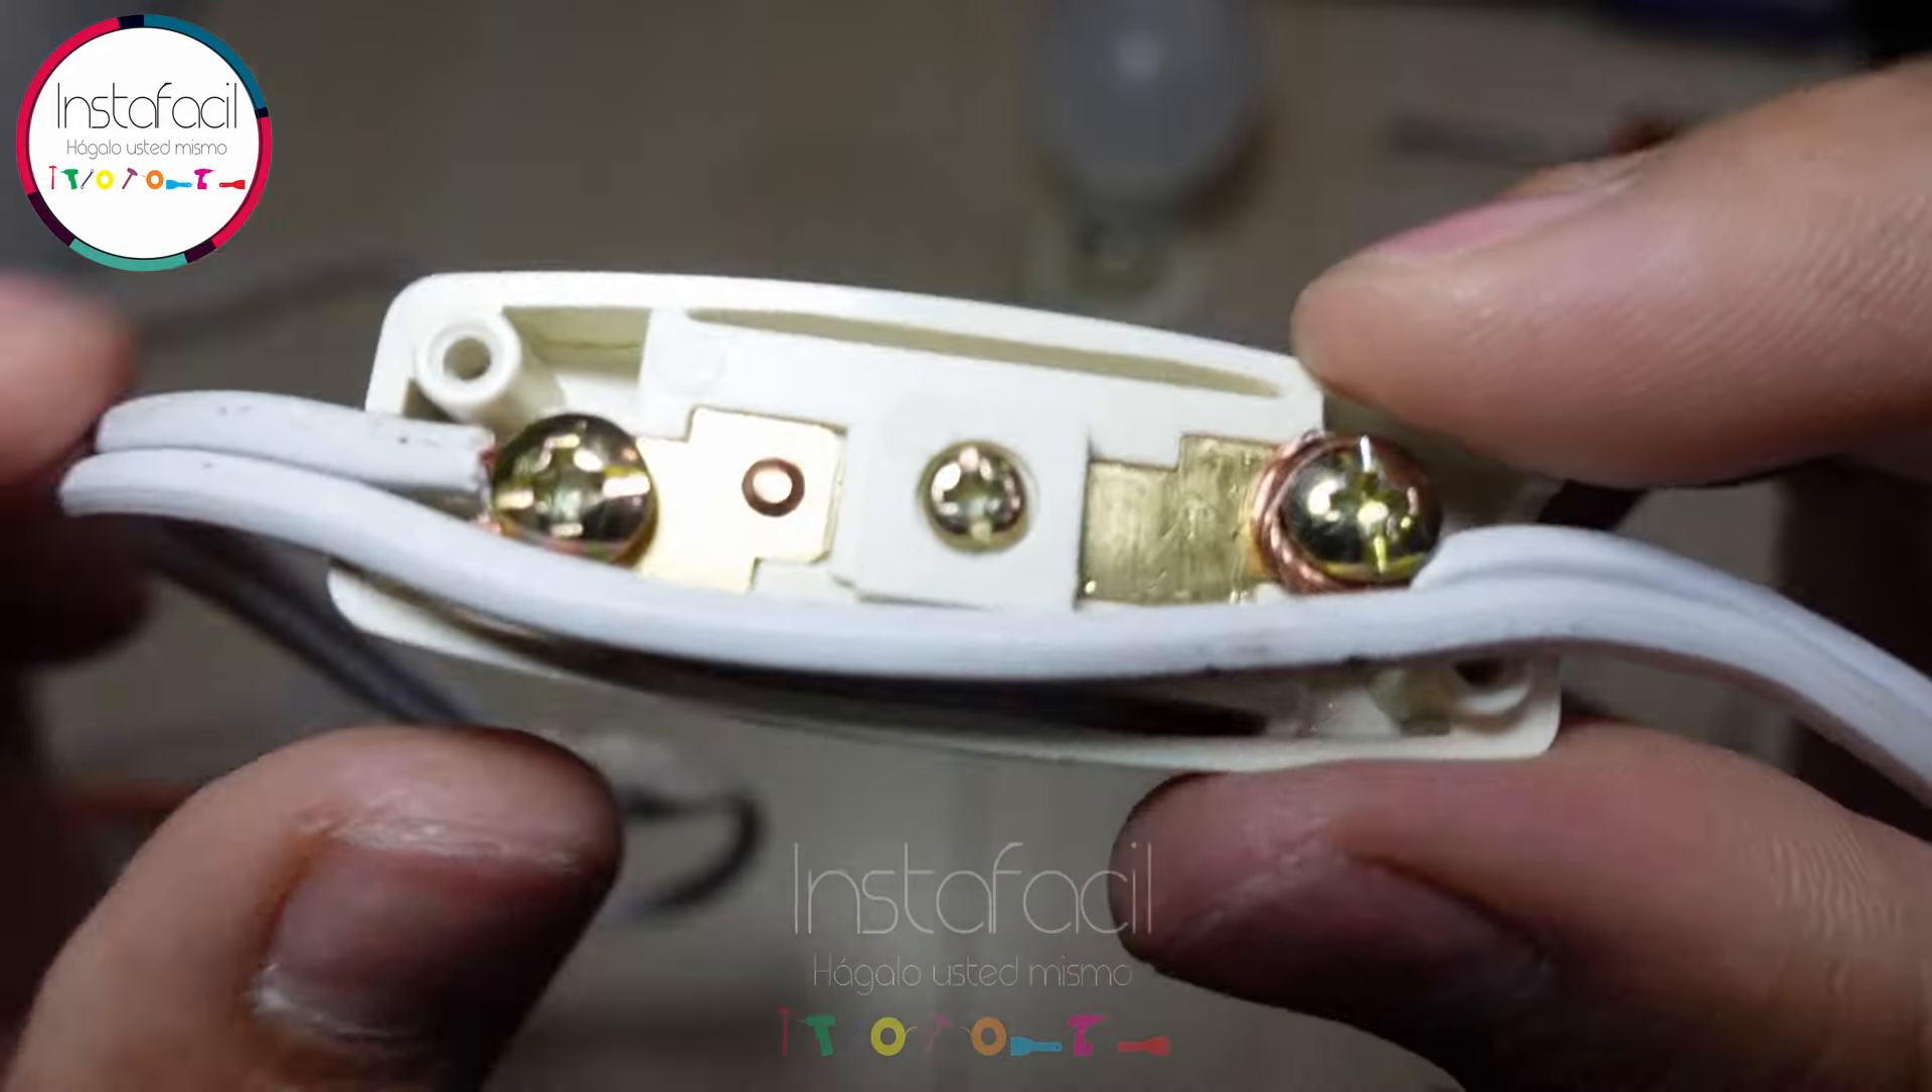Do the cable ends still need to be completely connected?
No.